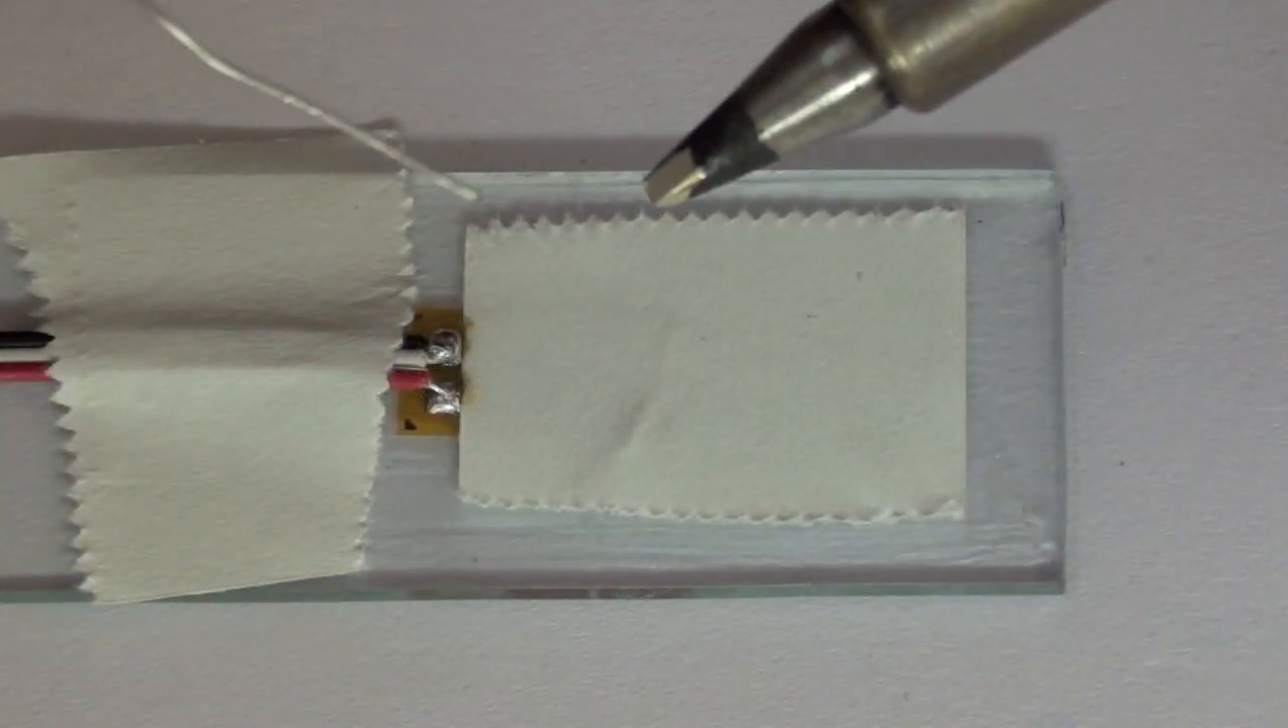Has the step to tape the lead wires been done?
Yes.